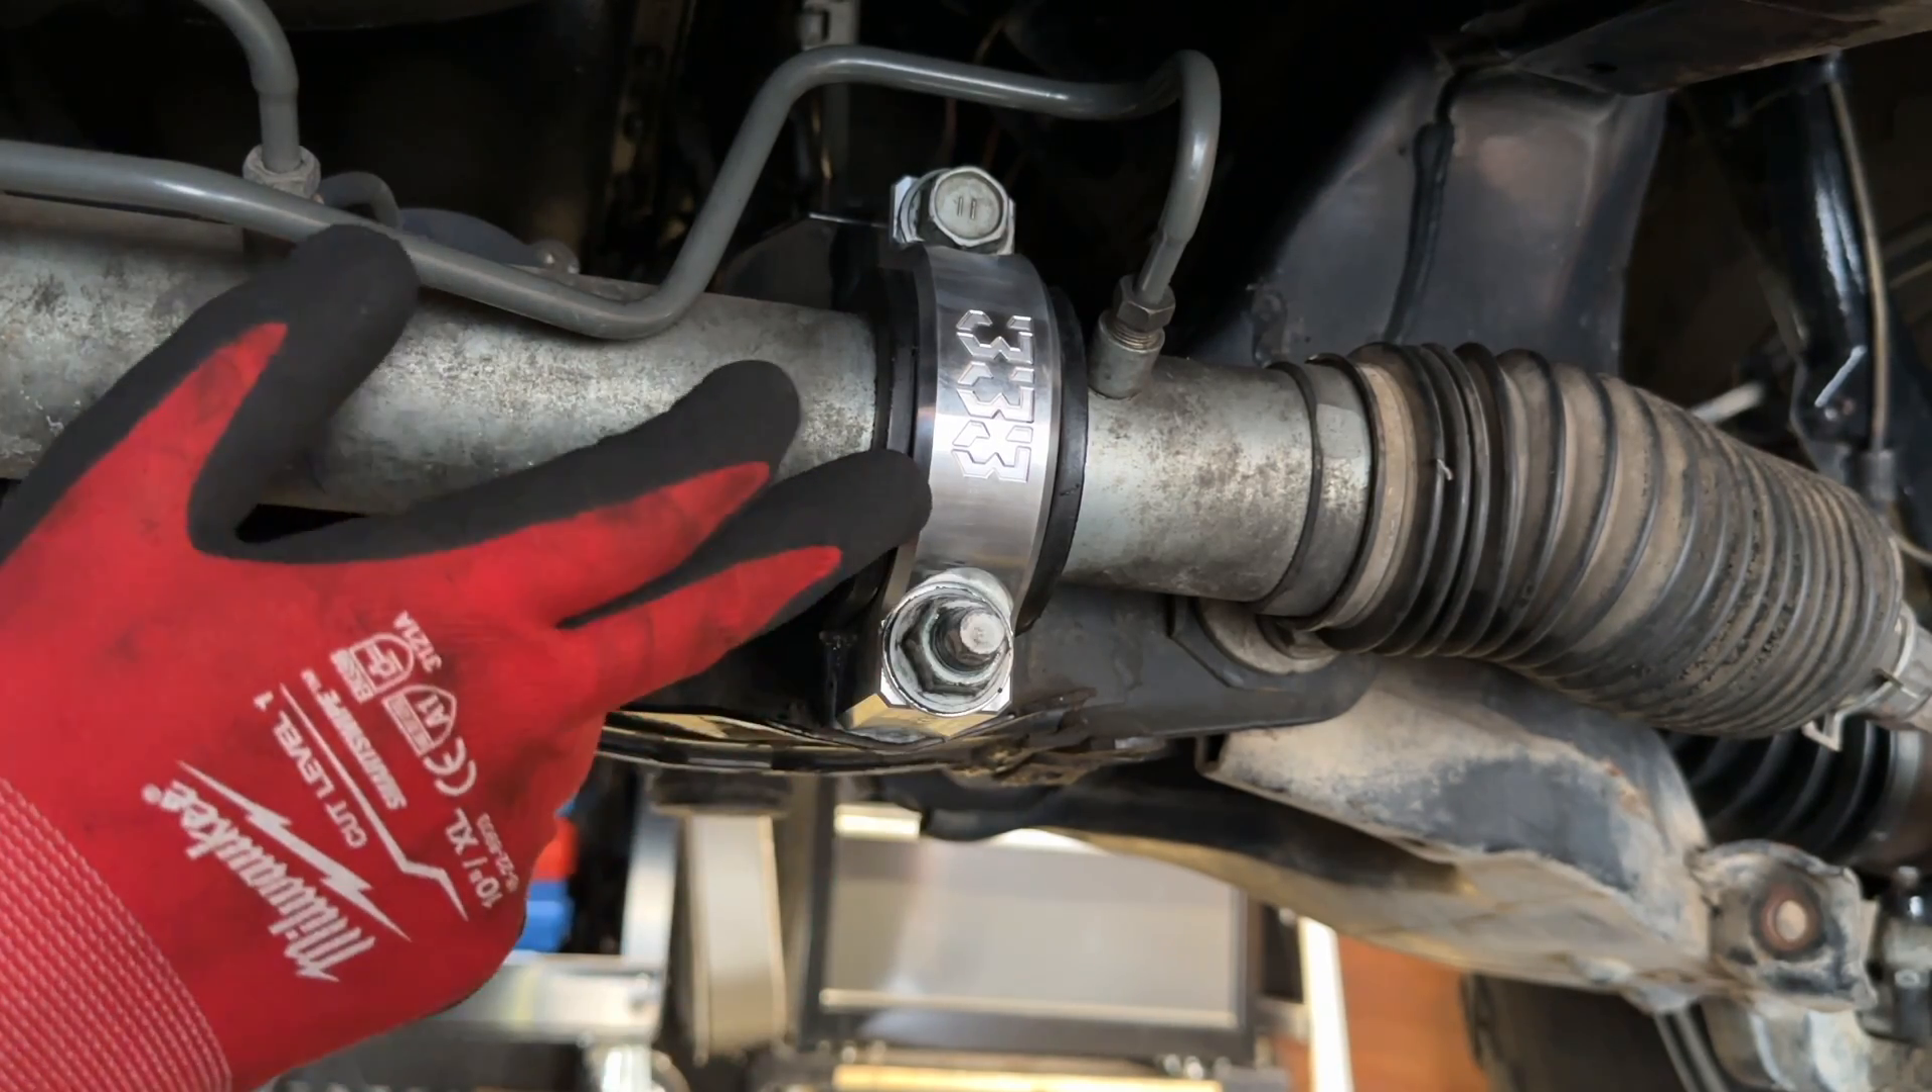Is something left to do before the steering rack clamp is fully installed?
No.